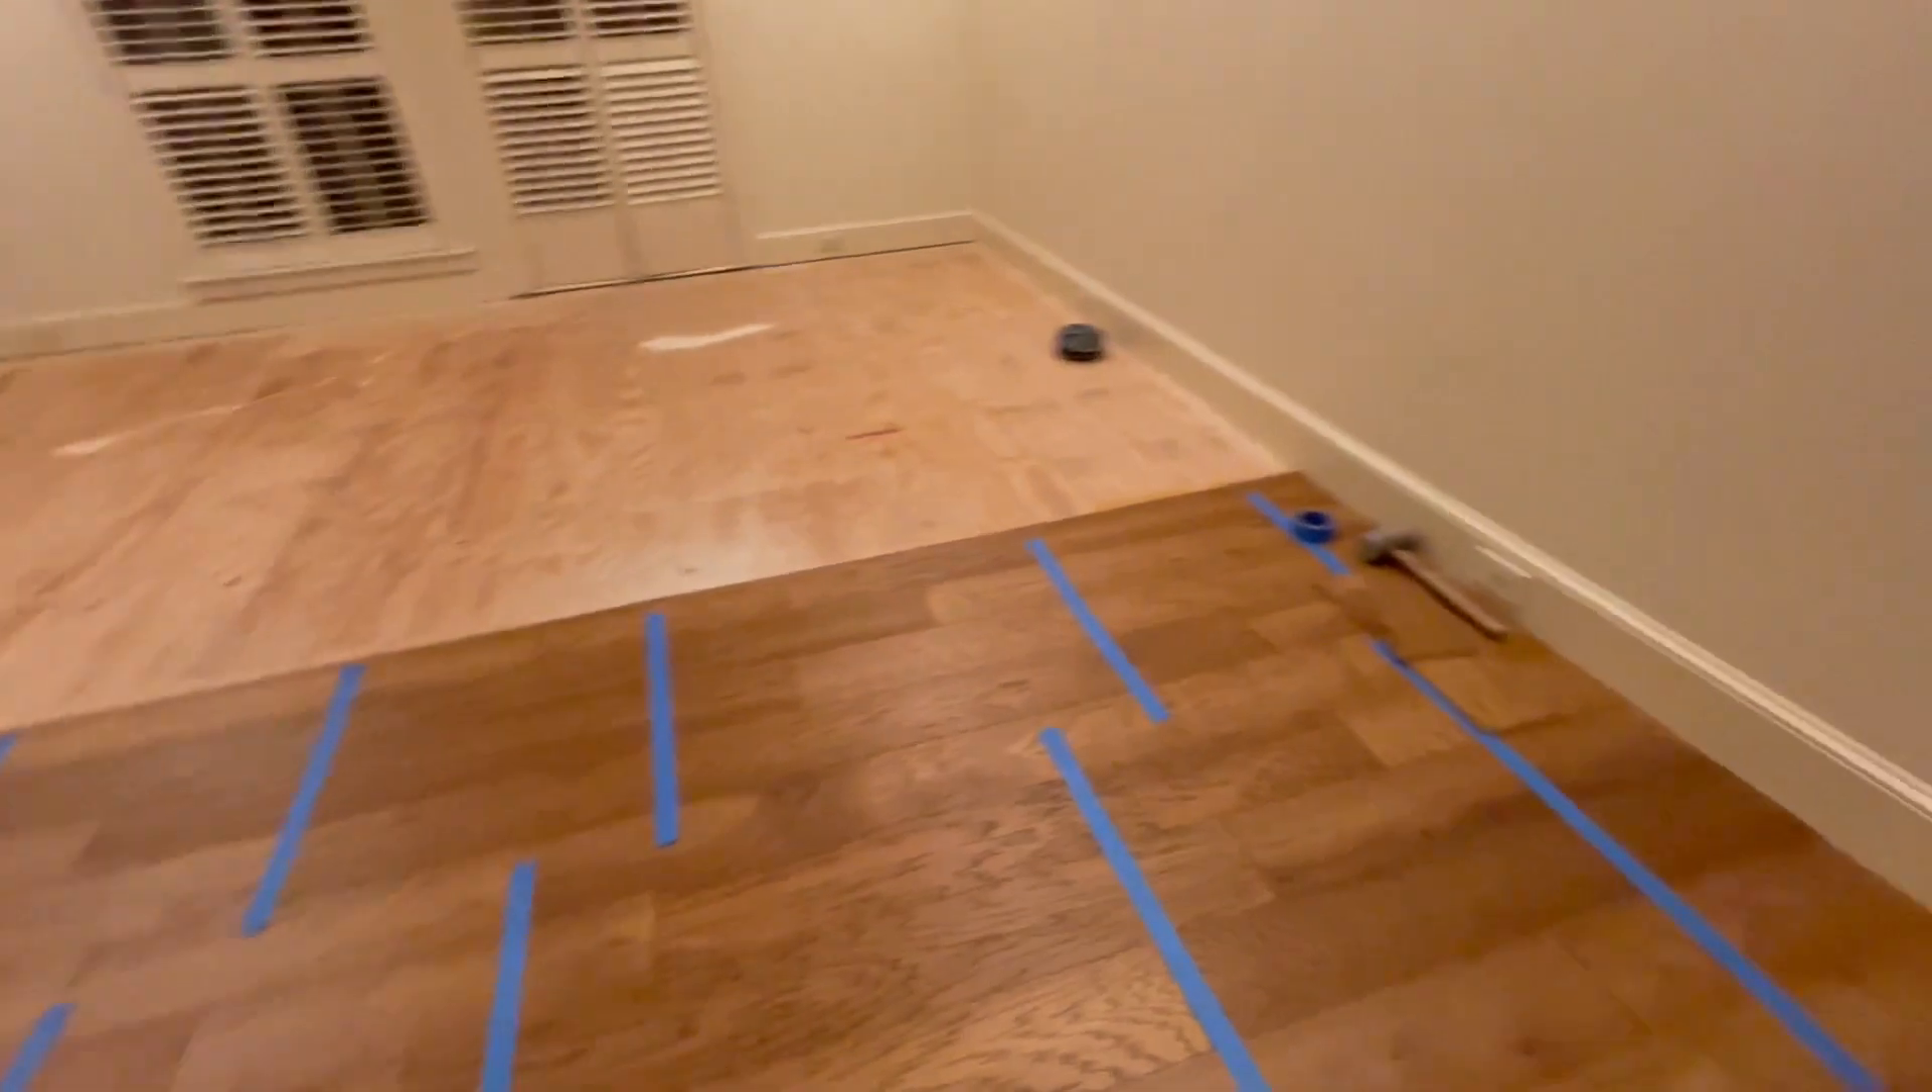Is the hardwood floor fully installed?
No.